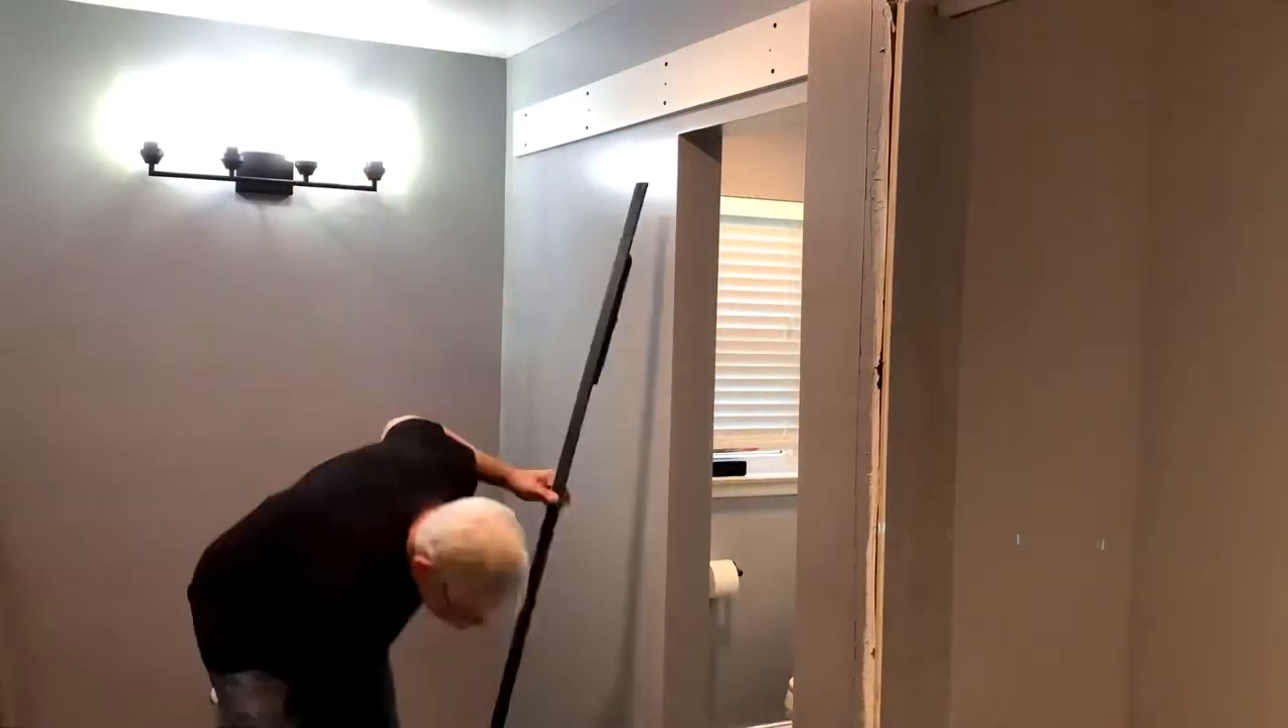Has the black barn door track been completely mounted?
No.